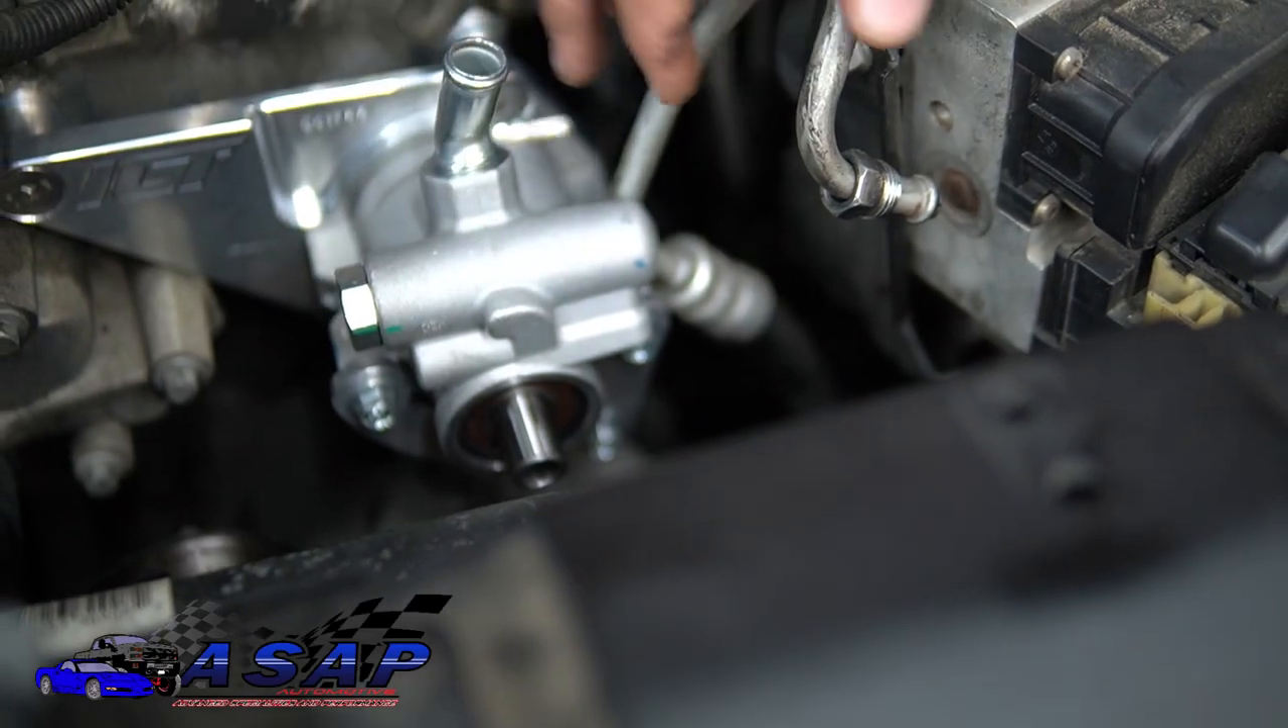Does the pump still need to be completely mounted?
No.